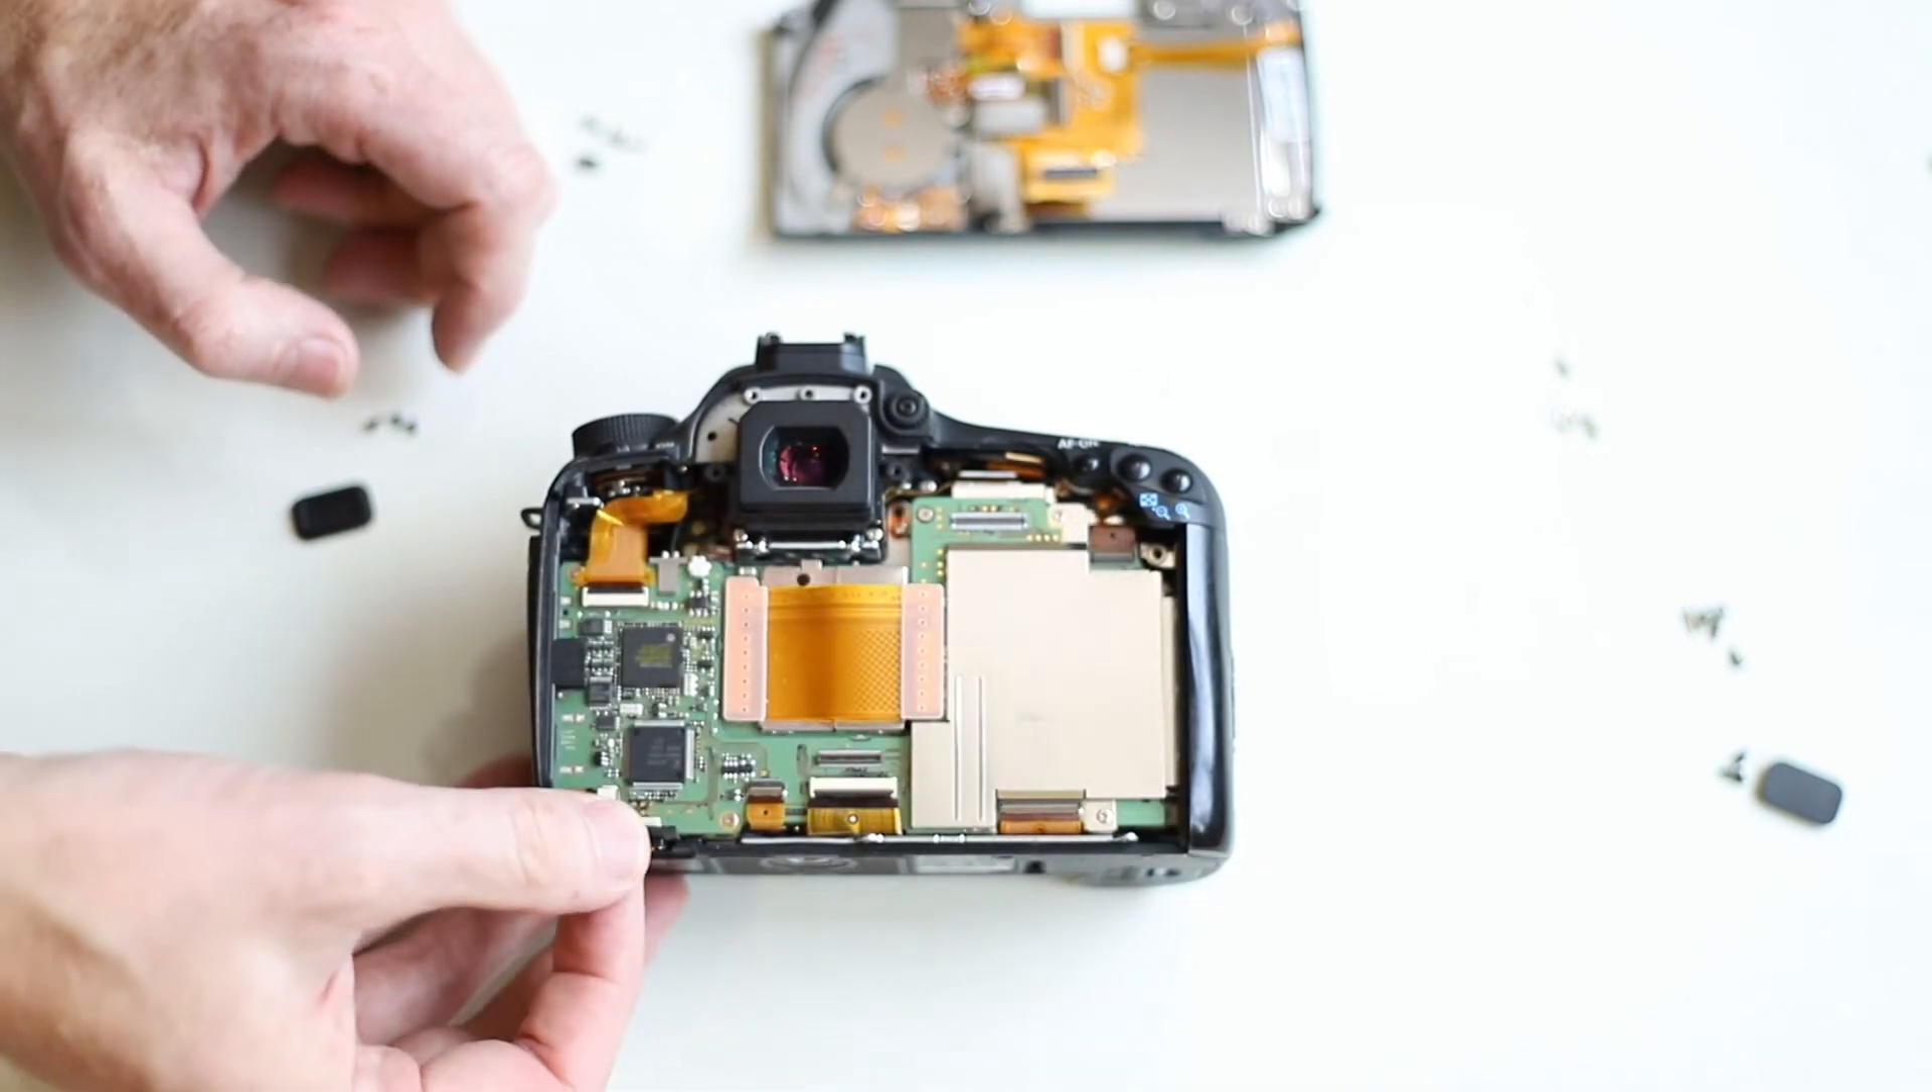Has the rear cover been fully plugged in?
No.